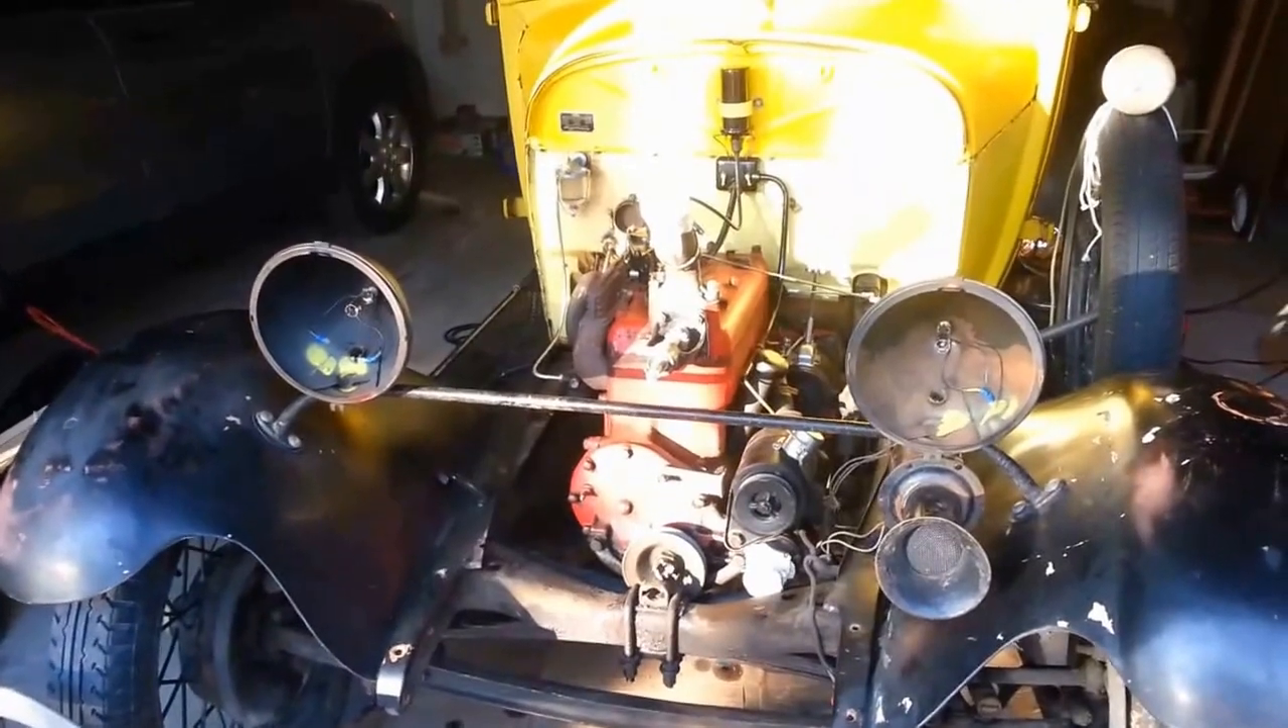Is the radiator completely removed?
Yes.